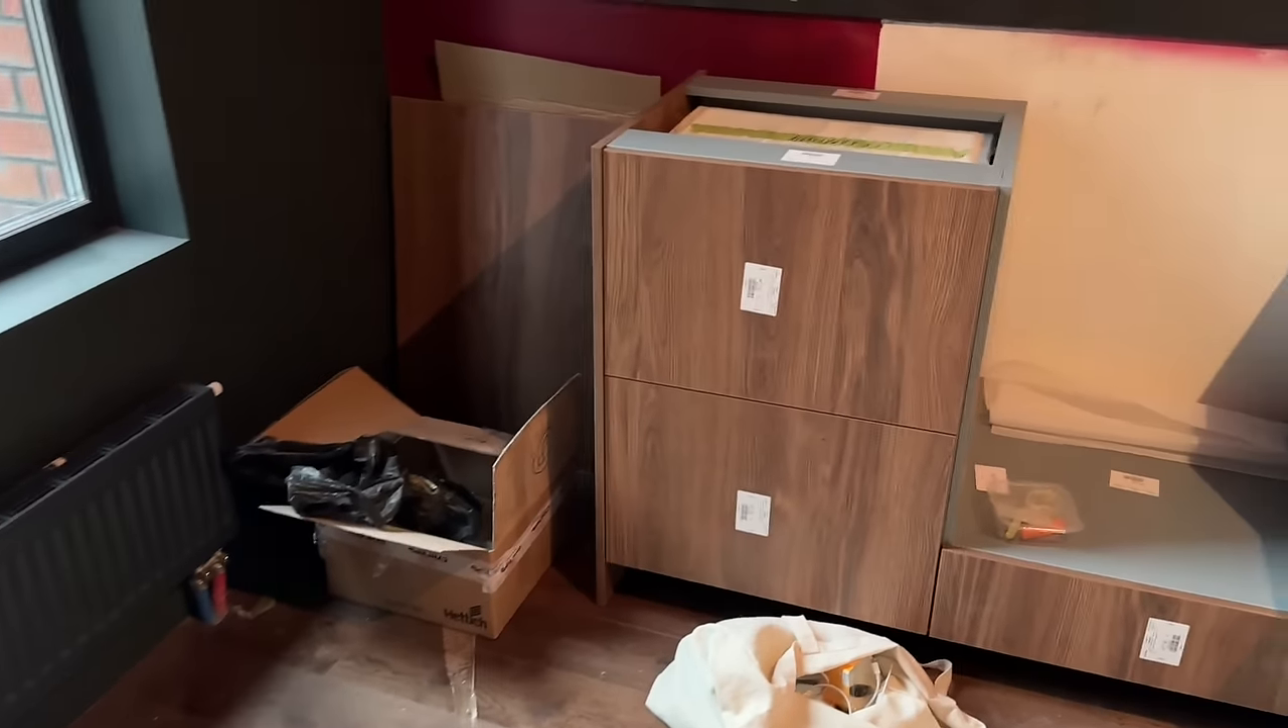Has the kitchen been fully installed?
No.